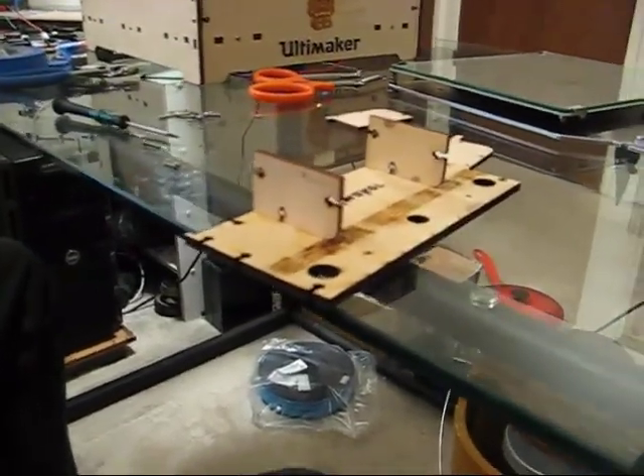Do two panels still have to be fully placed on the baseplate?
No.